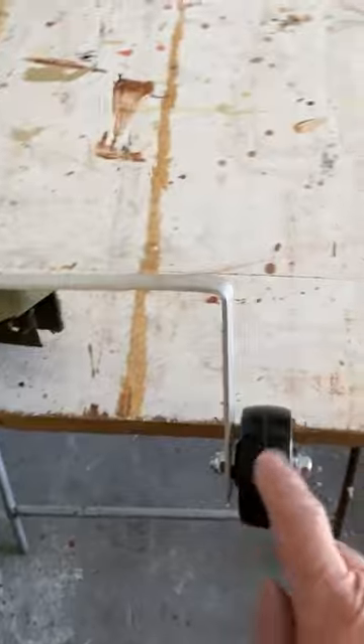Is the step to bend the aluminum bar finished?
Yes.